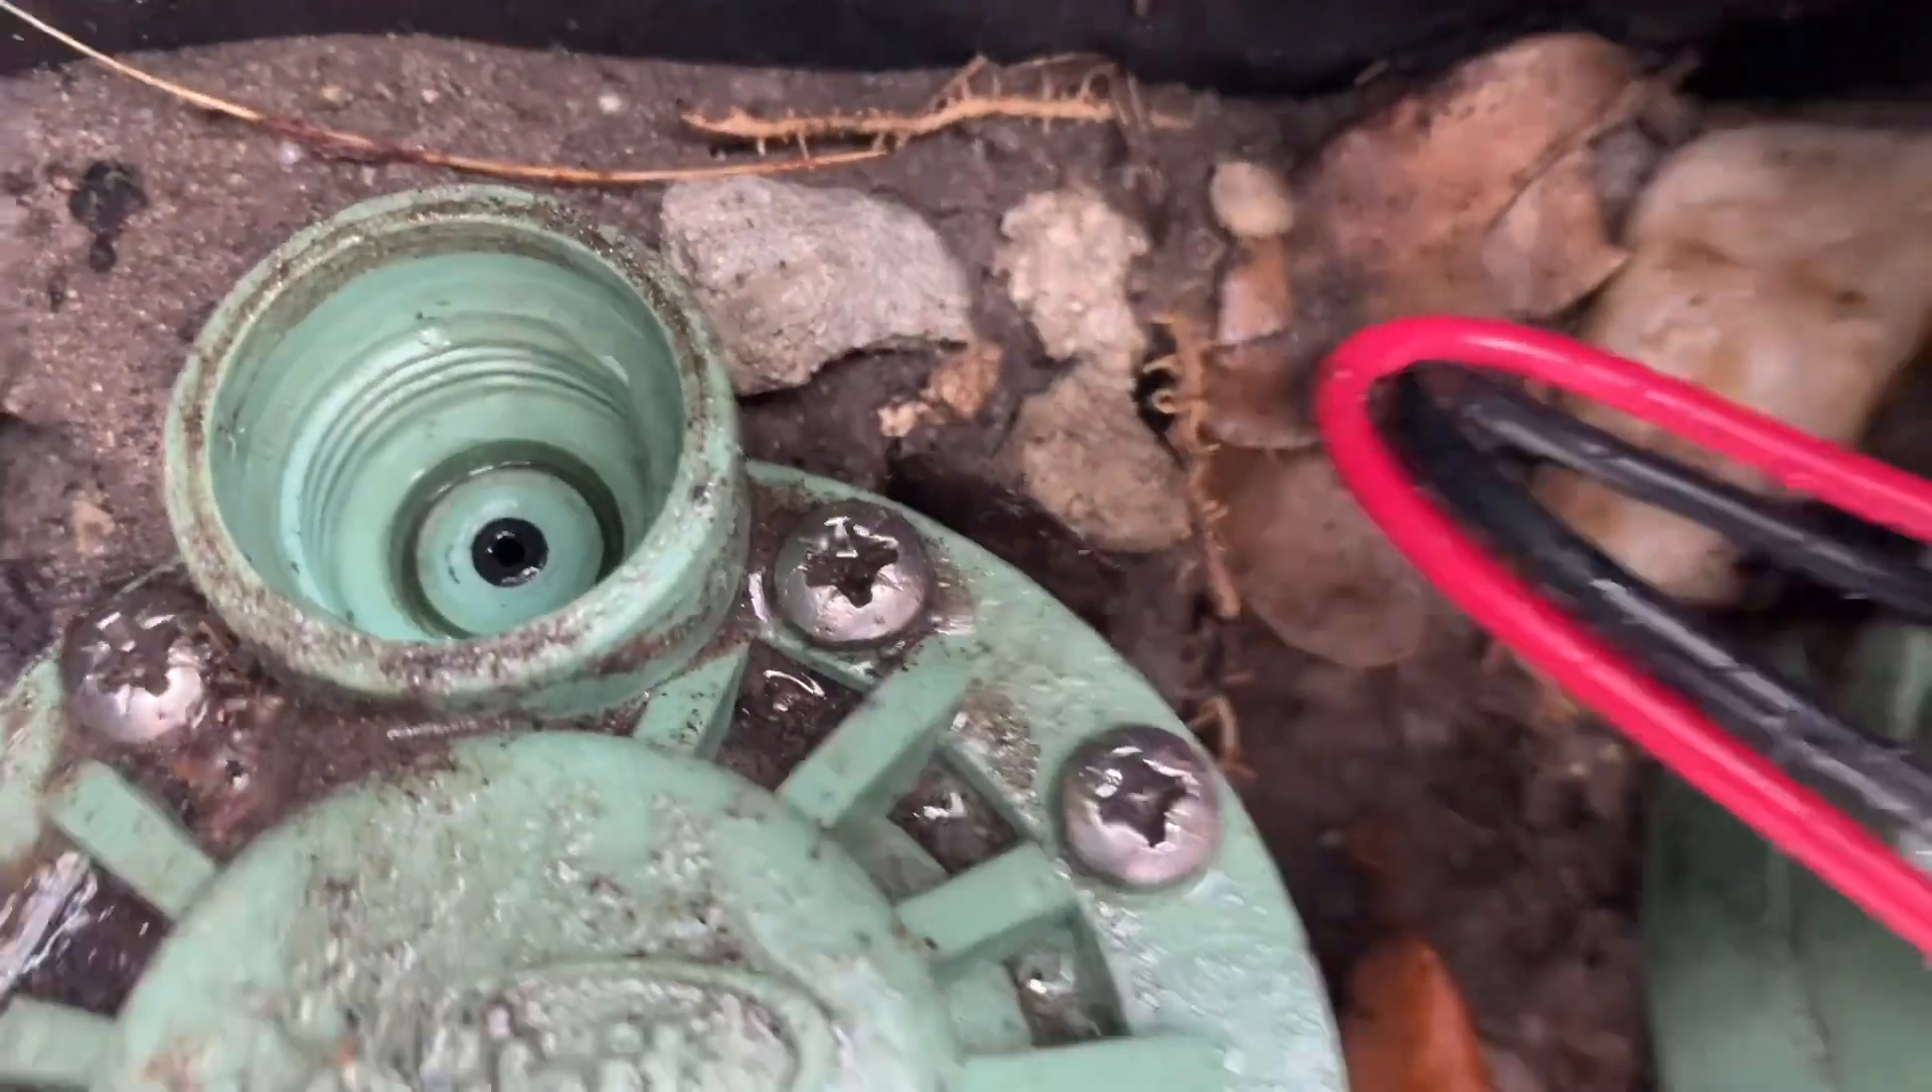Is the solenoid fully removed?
Yes.